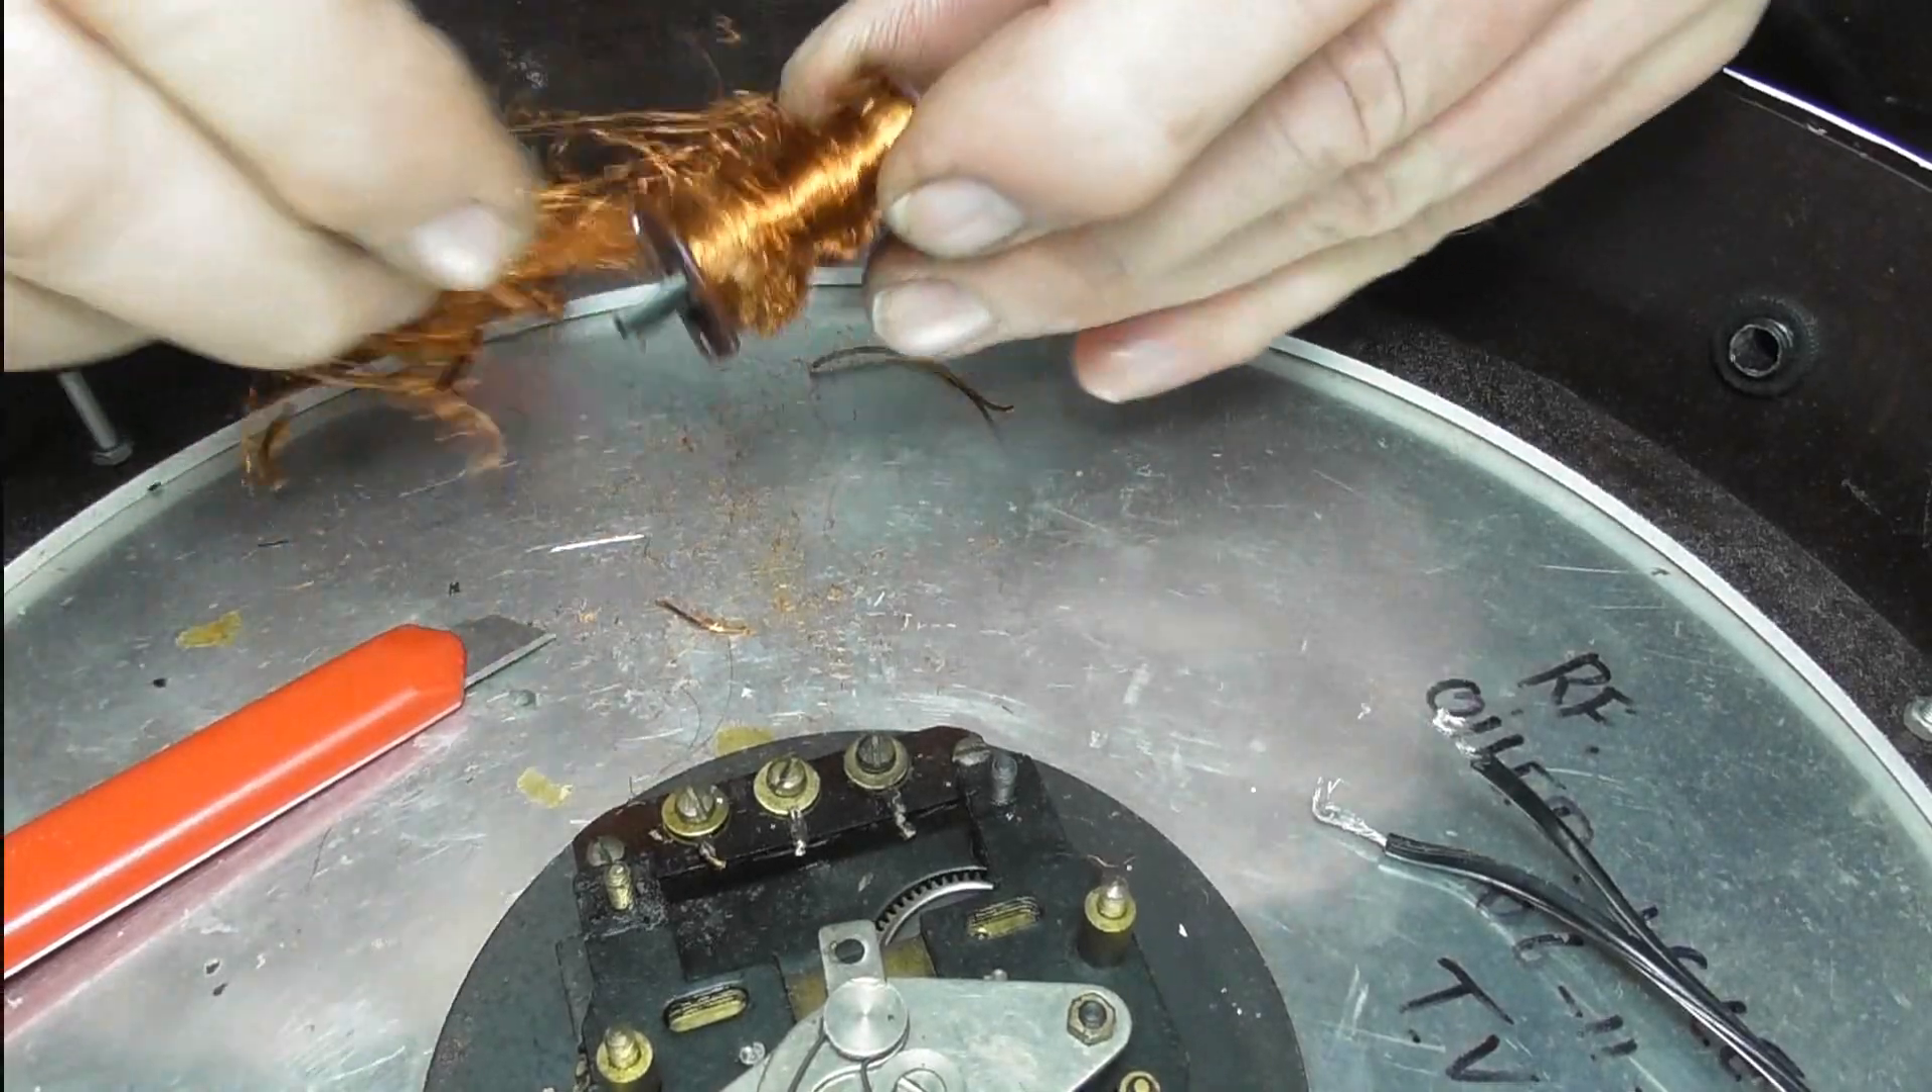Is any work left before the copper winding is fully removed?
Yes.